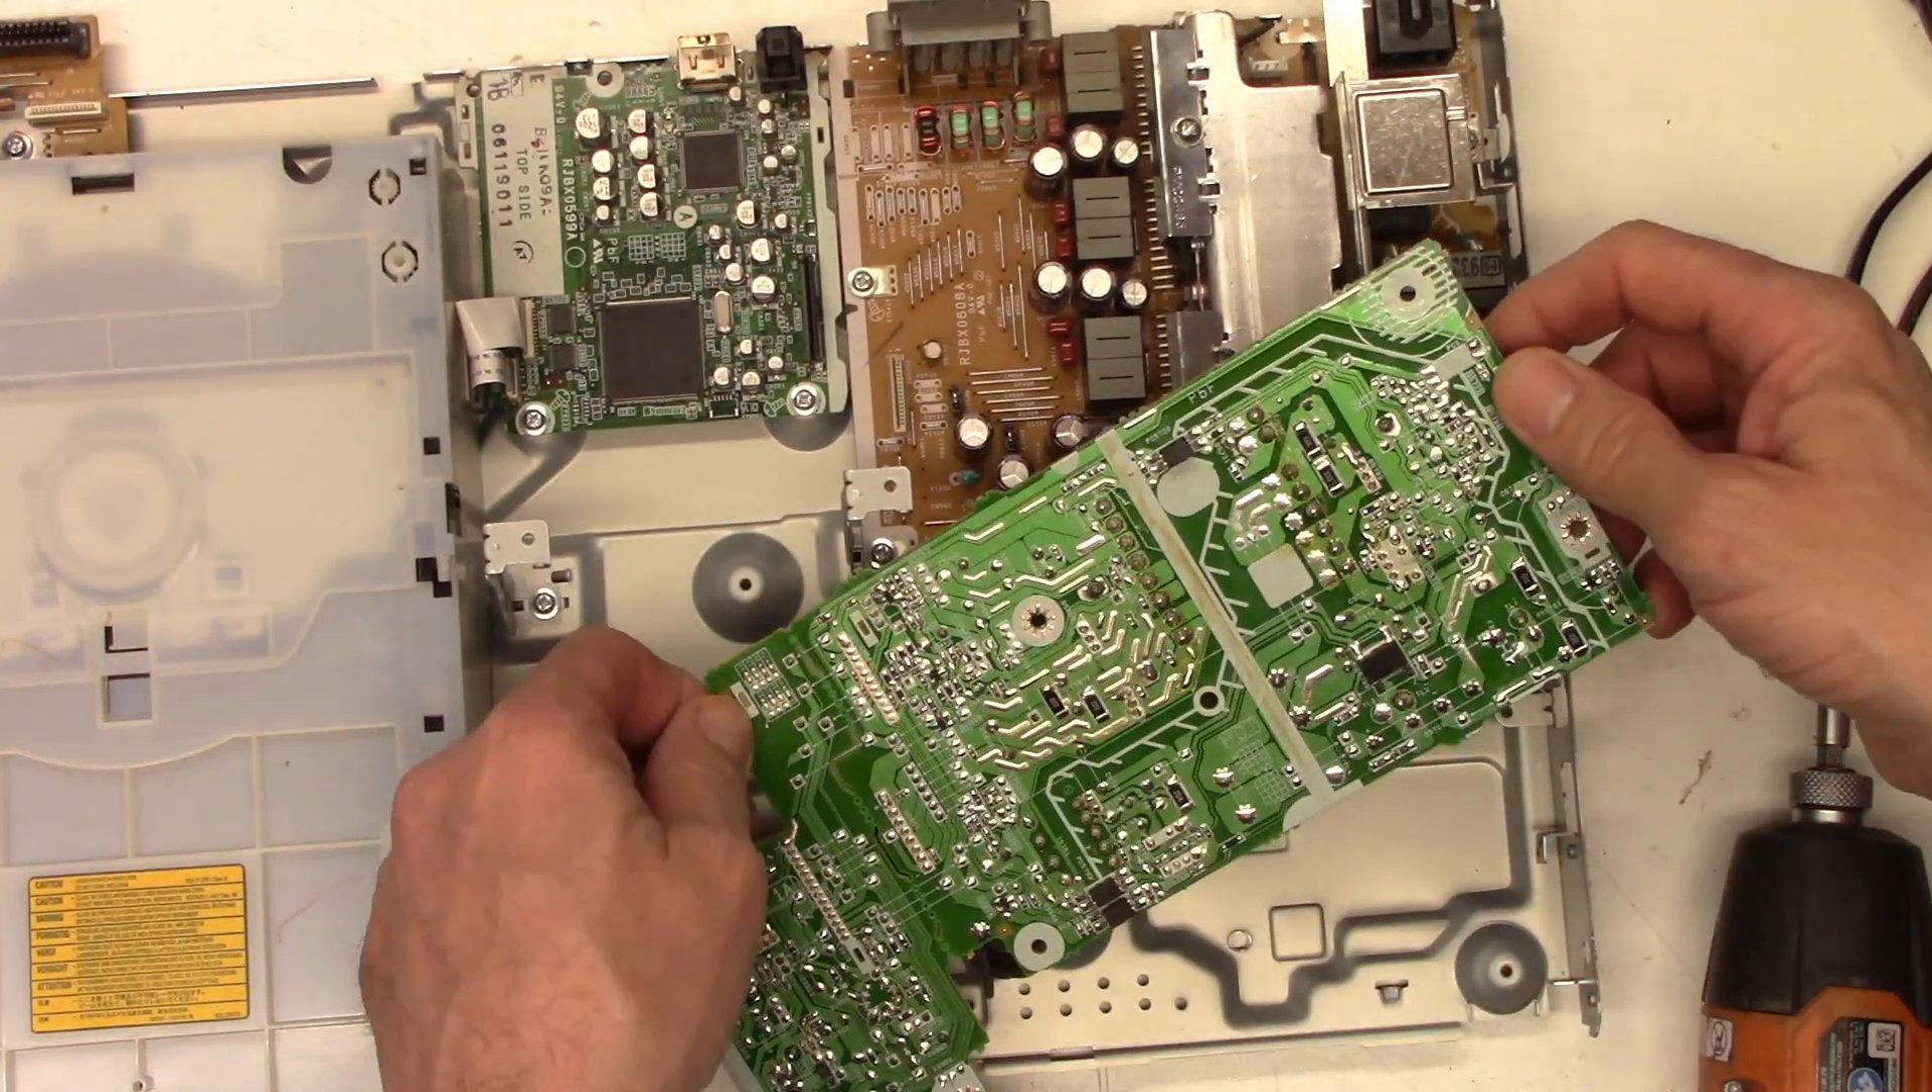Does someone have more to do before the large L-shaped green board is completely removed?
No.